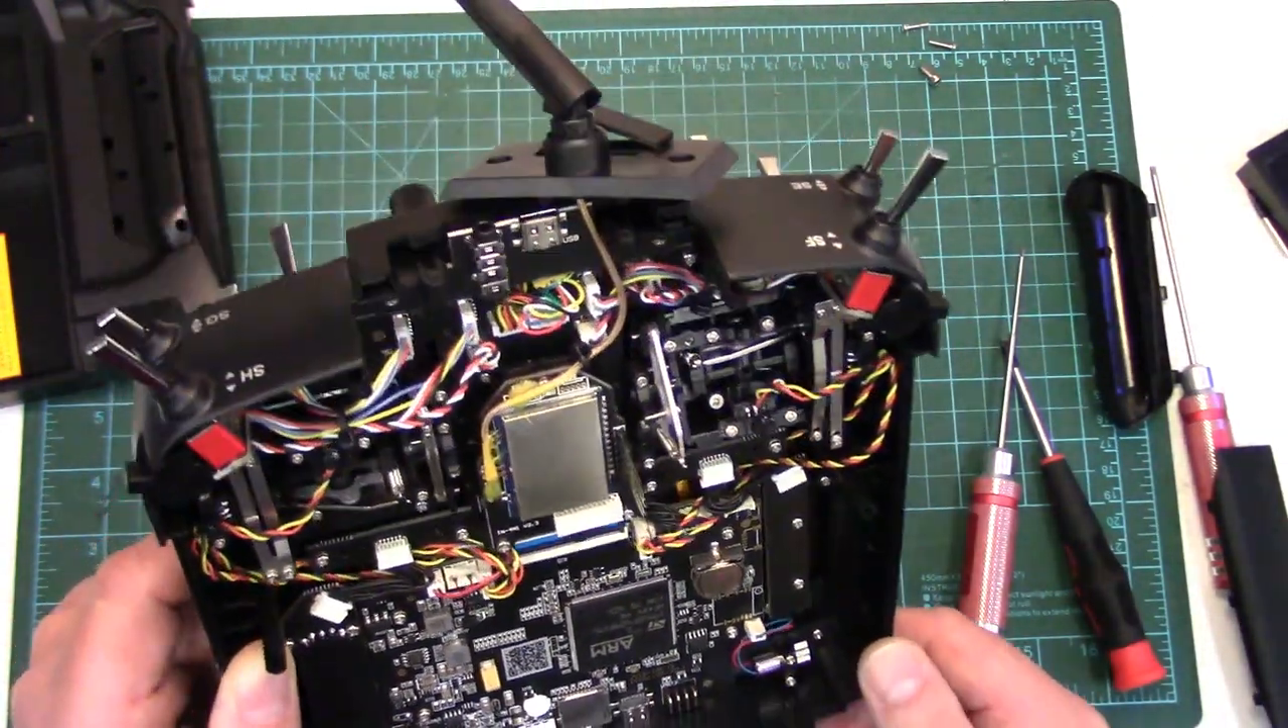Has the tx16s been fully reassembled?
No.